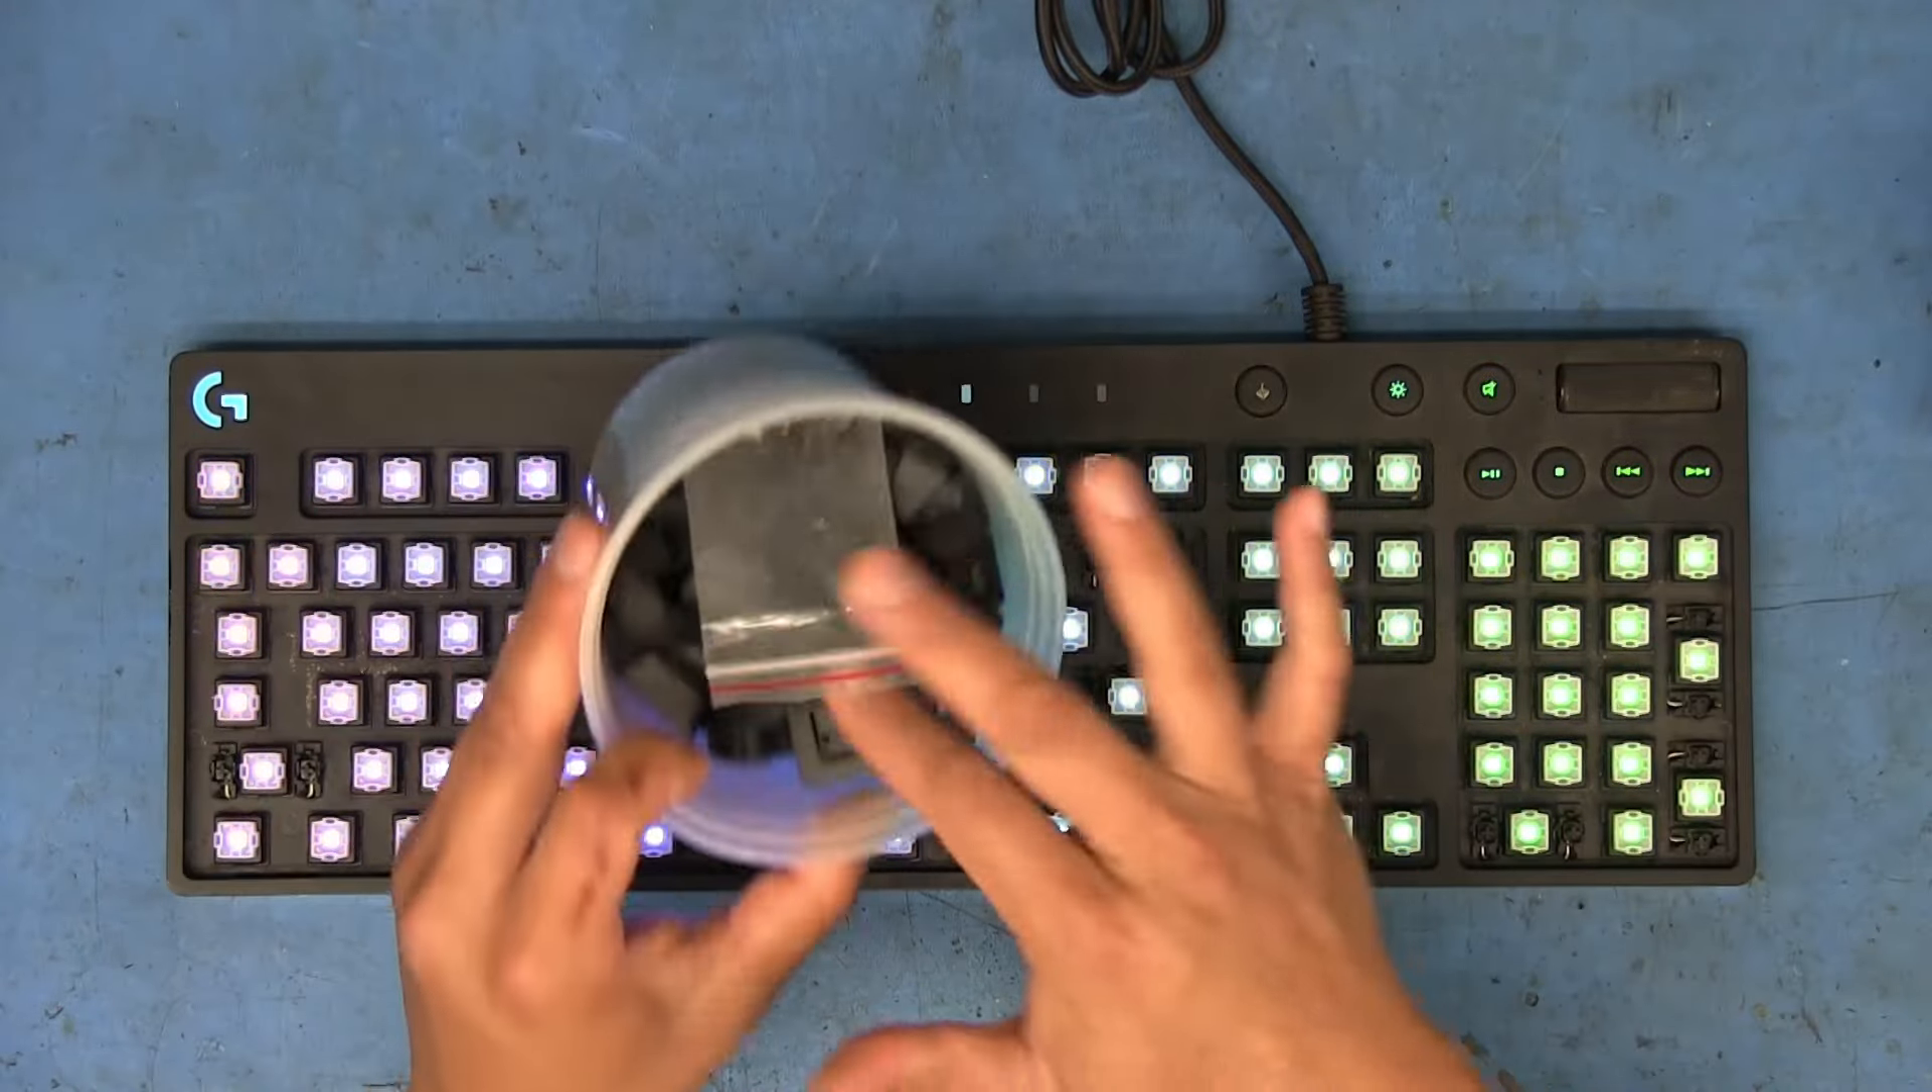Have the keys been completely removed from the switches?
Yes.